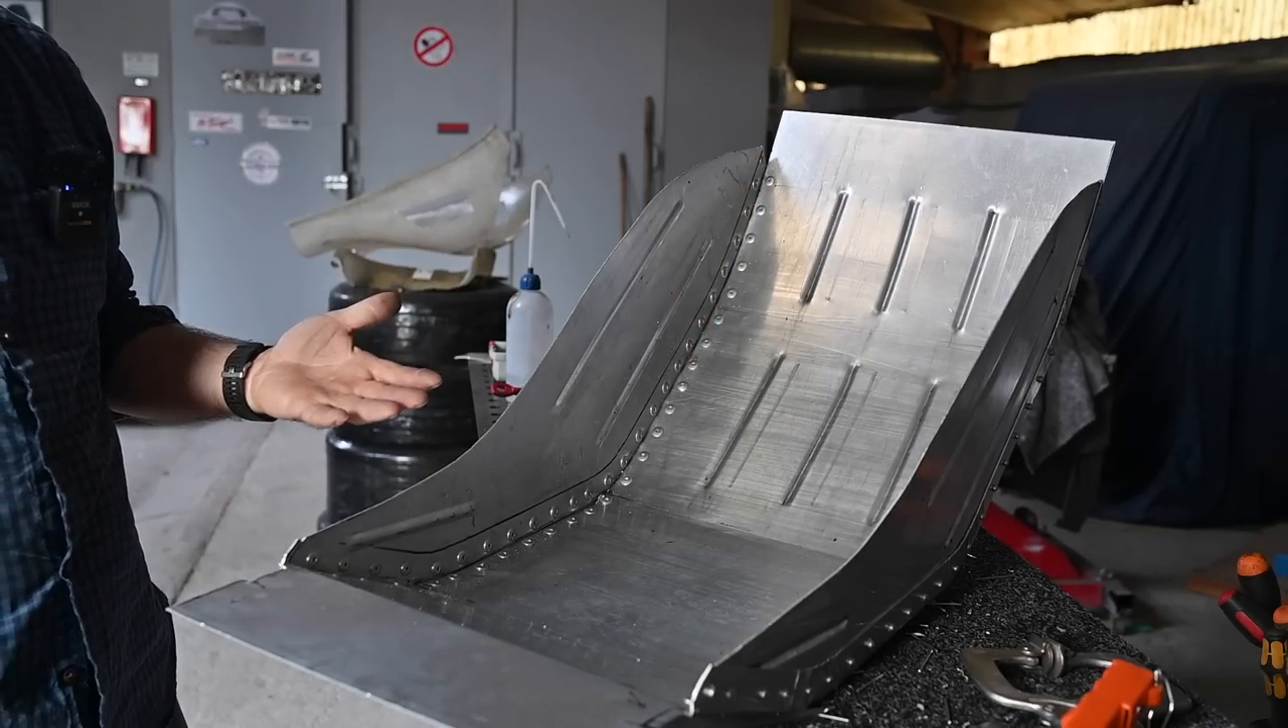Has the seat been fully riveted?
Yes.